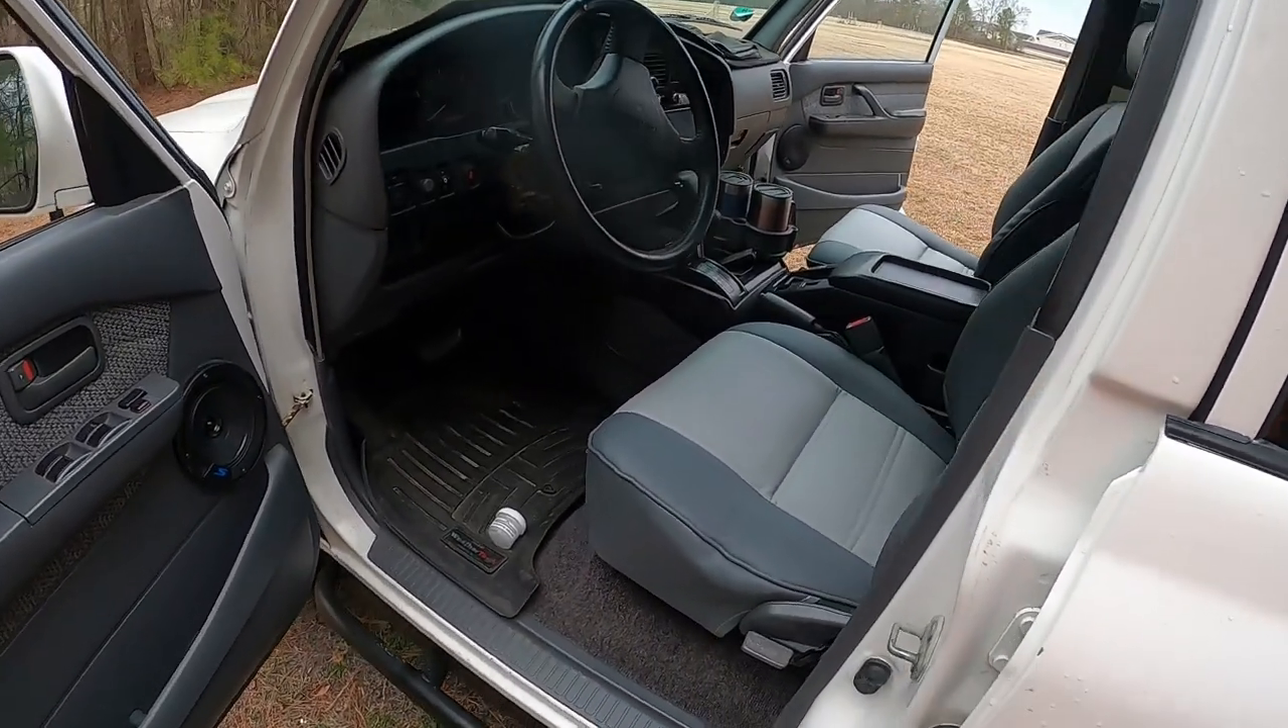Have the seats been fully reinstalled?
Yes.